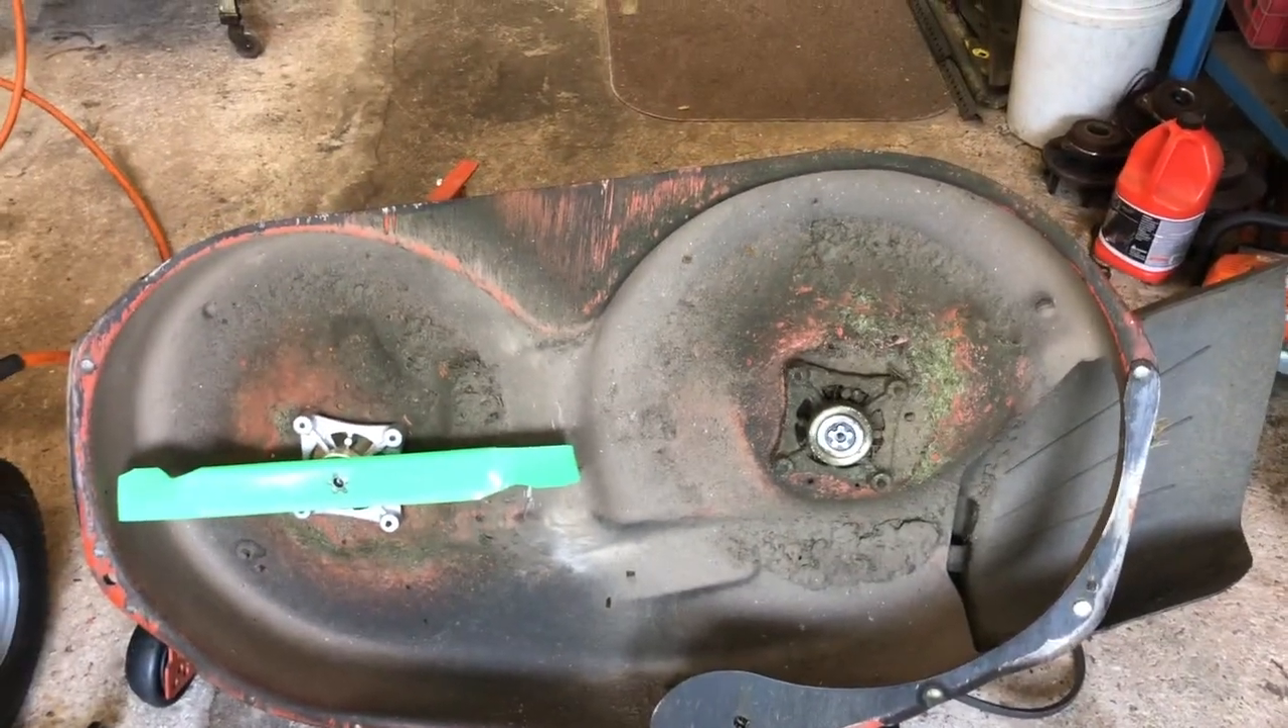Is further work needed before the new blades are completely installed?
Yes.